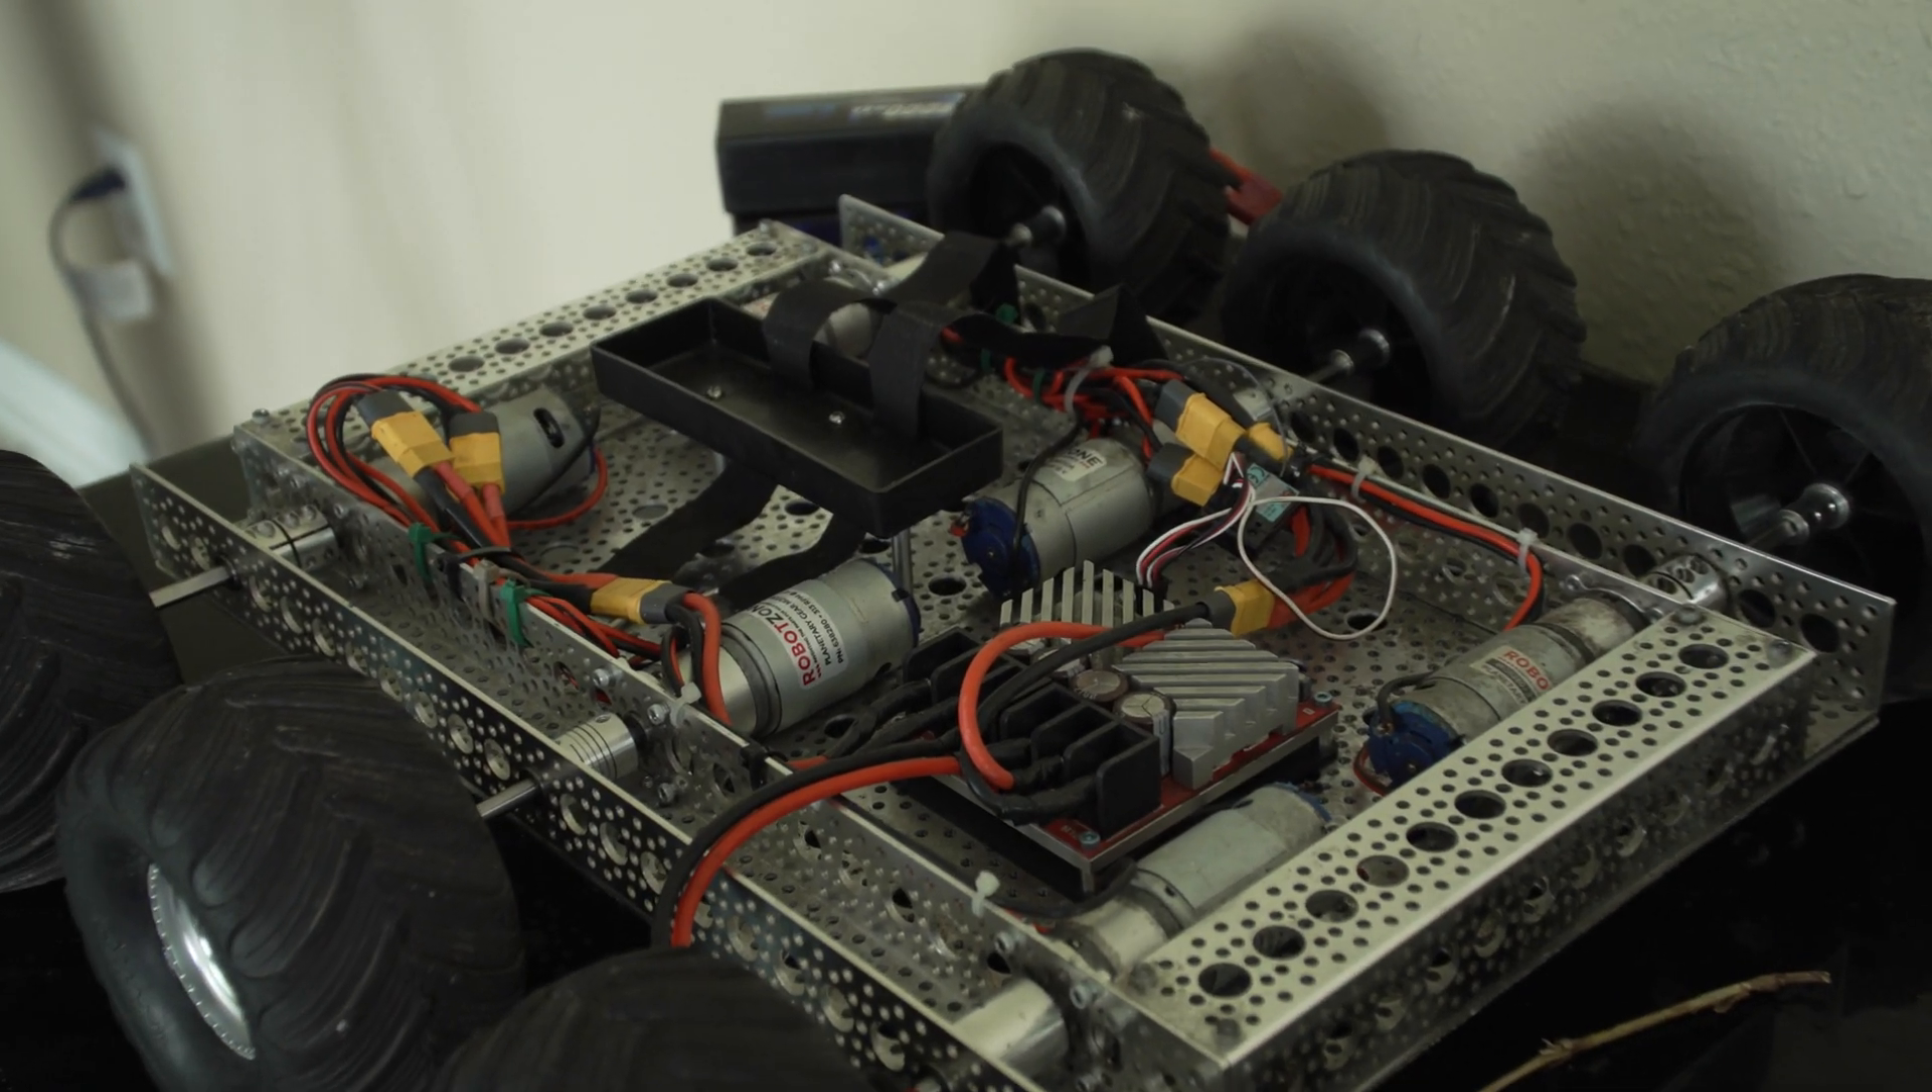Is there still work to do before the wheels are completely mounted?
No.